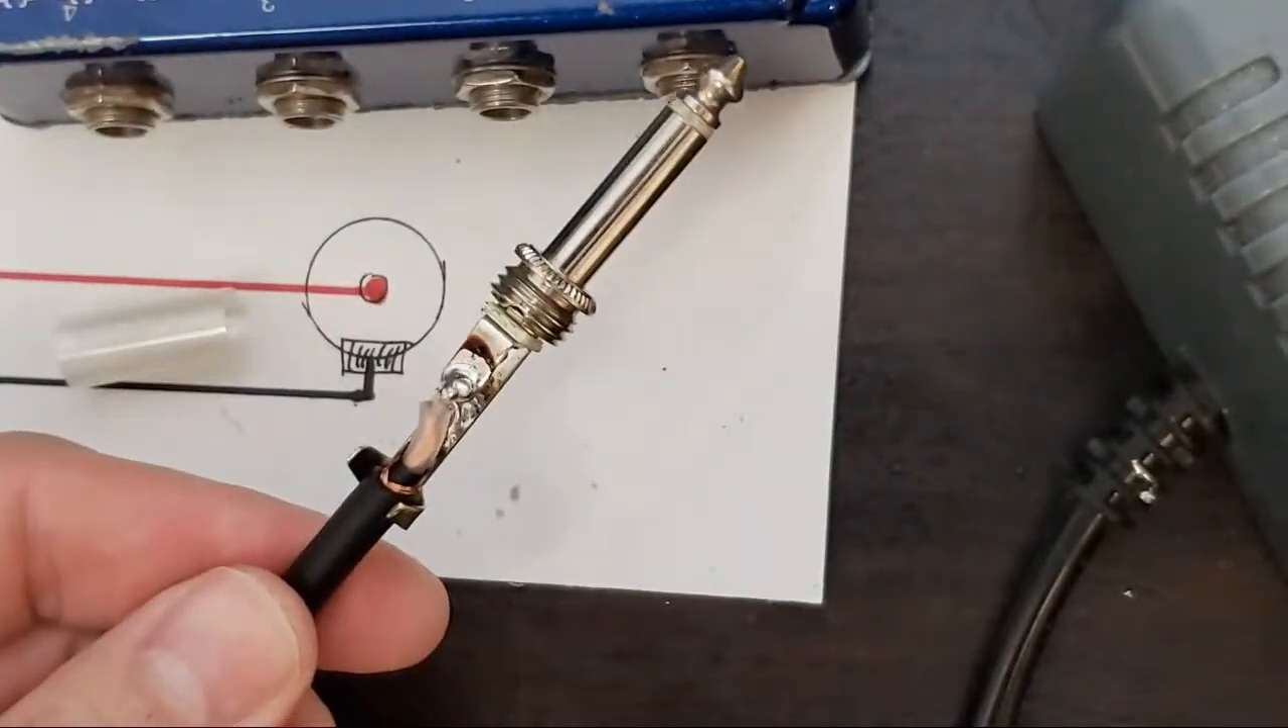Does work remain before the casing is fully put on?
Yes.